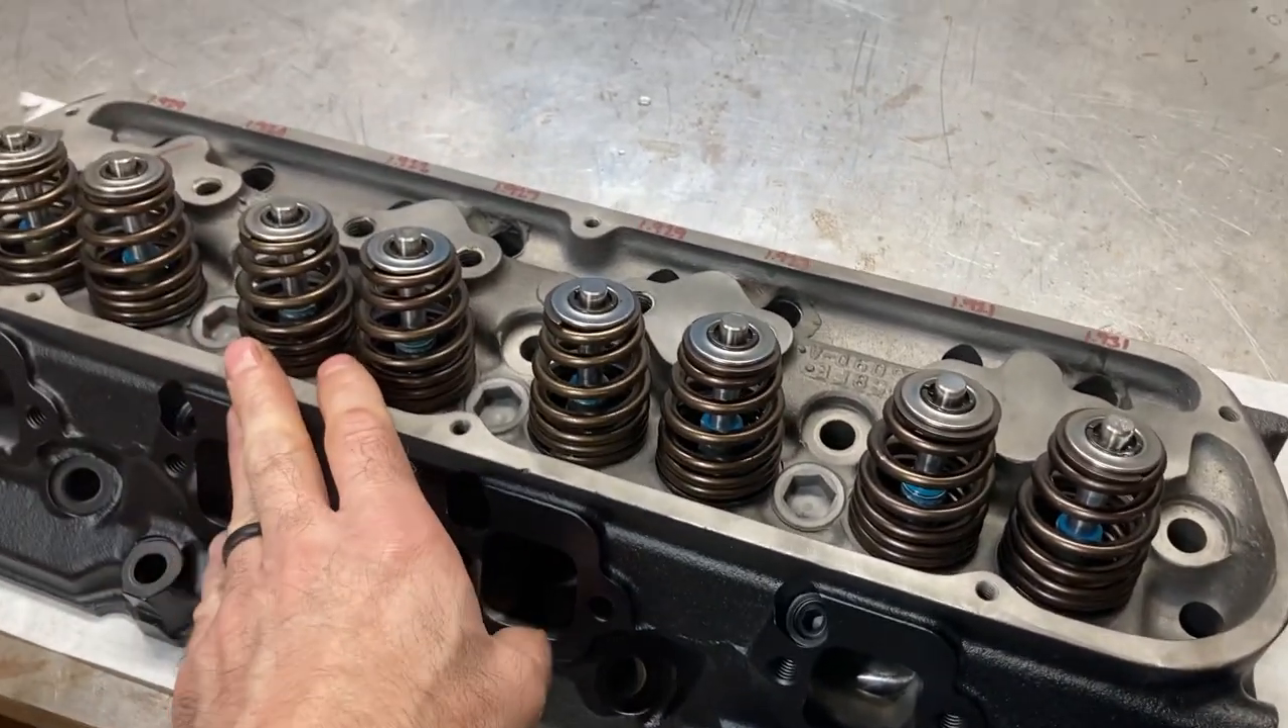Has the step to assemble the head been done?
Yes.